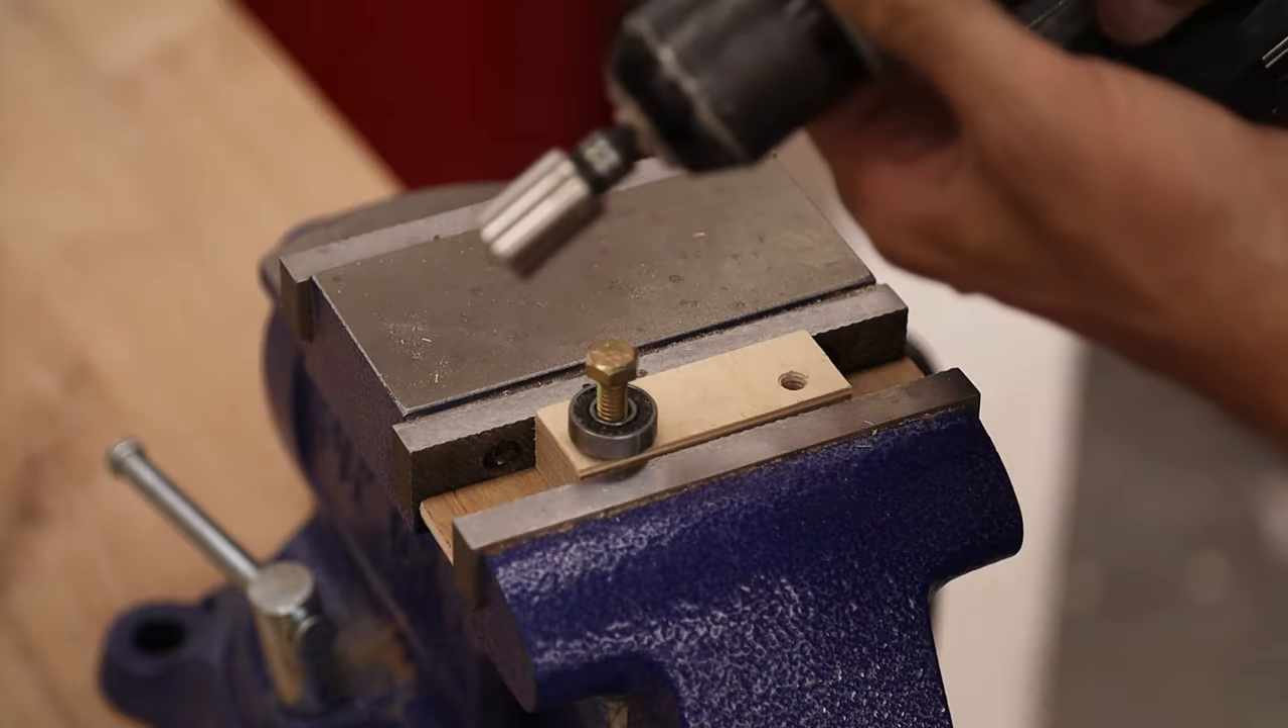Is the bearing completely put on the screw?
Yes.